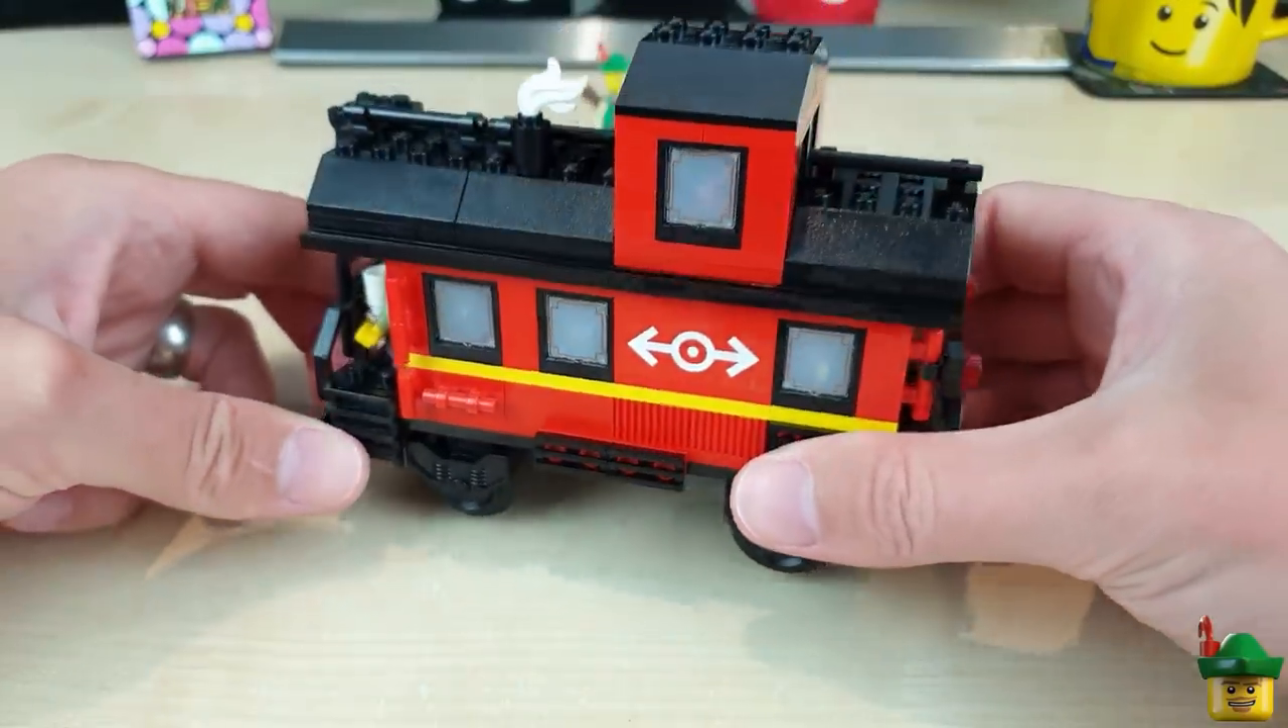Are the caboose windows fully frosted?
Yes.